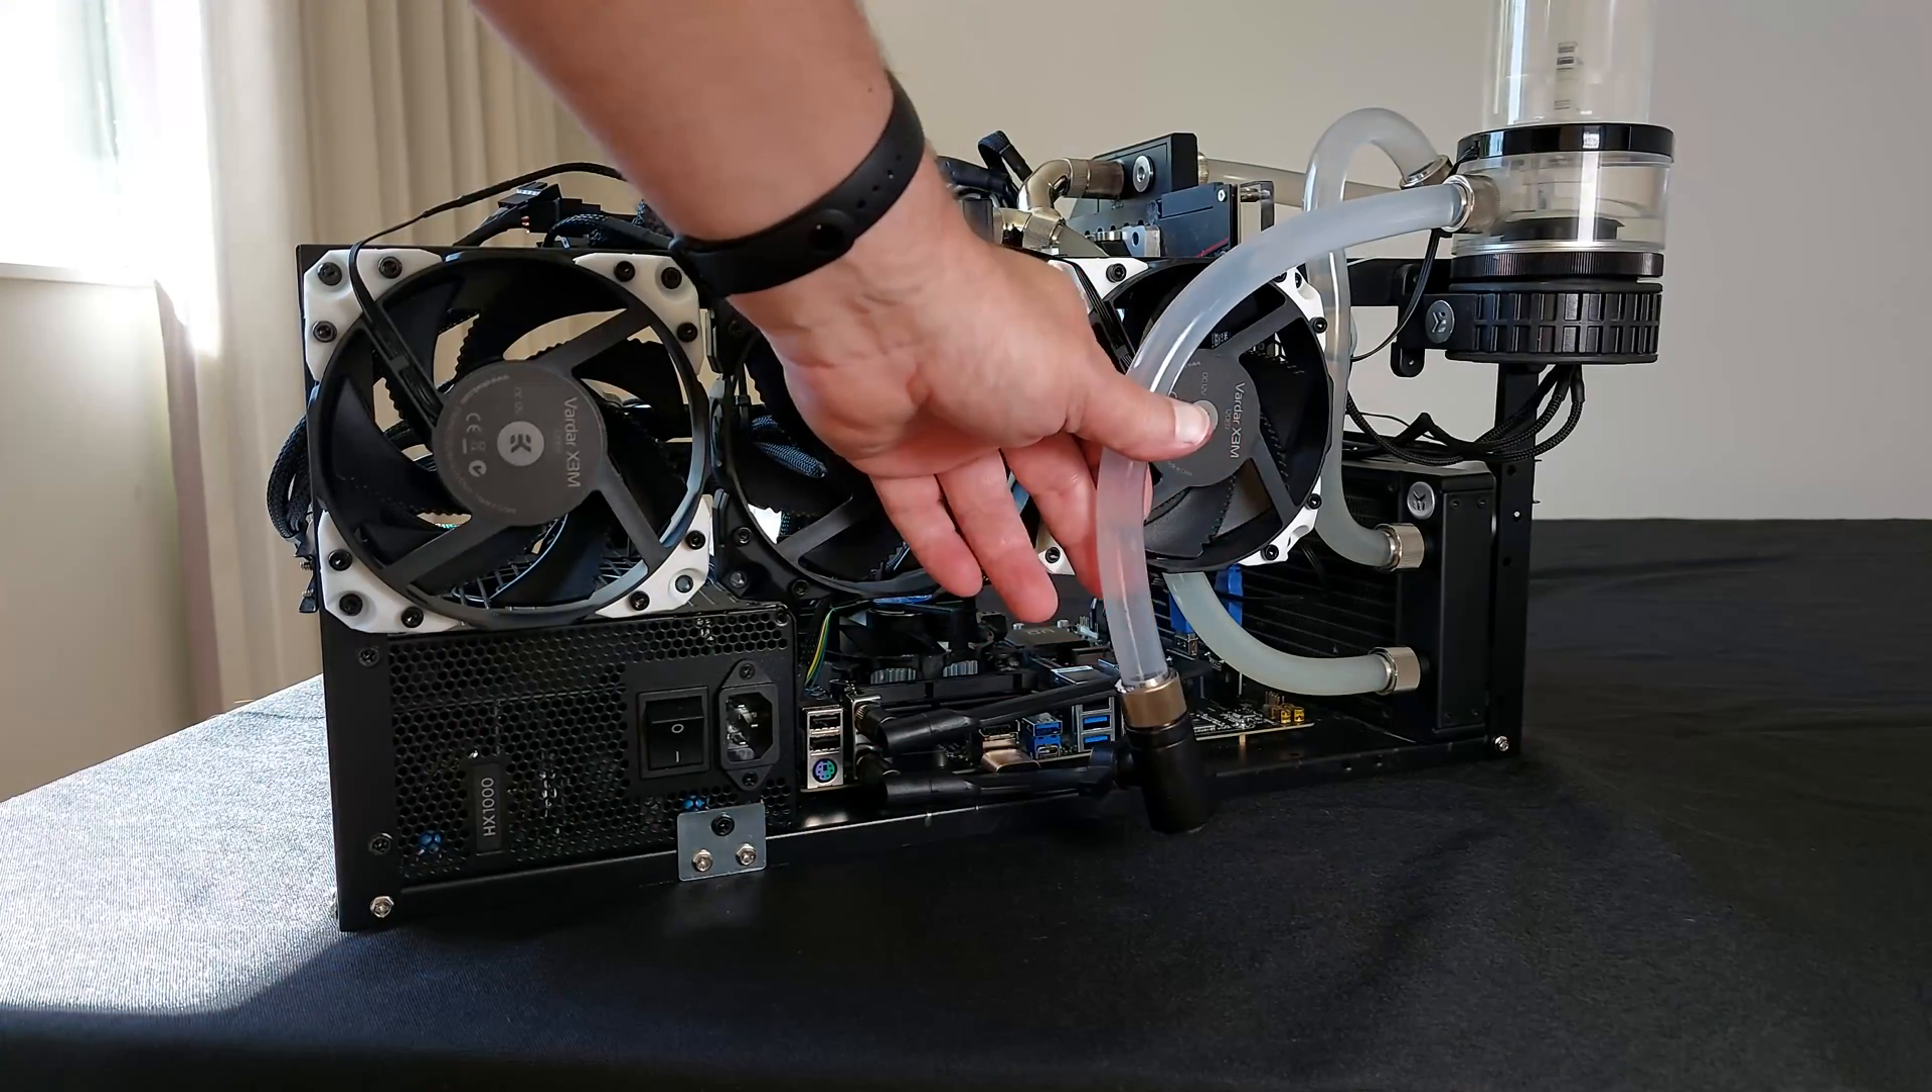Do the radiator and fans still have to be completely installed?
No.